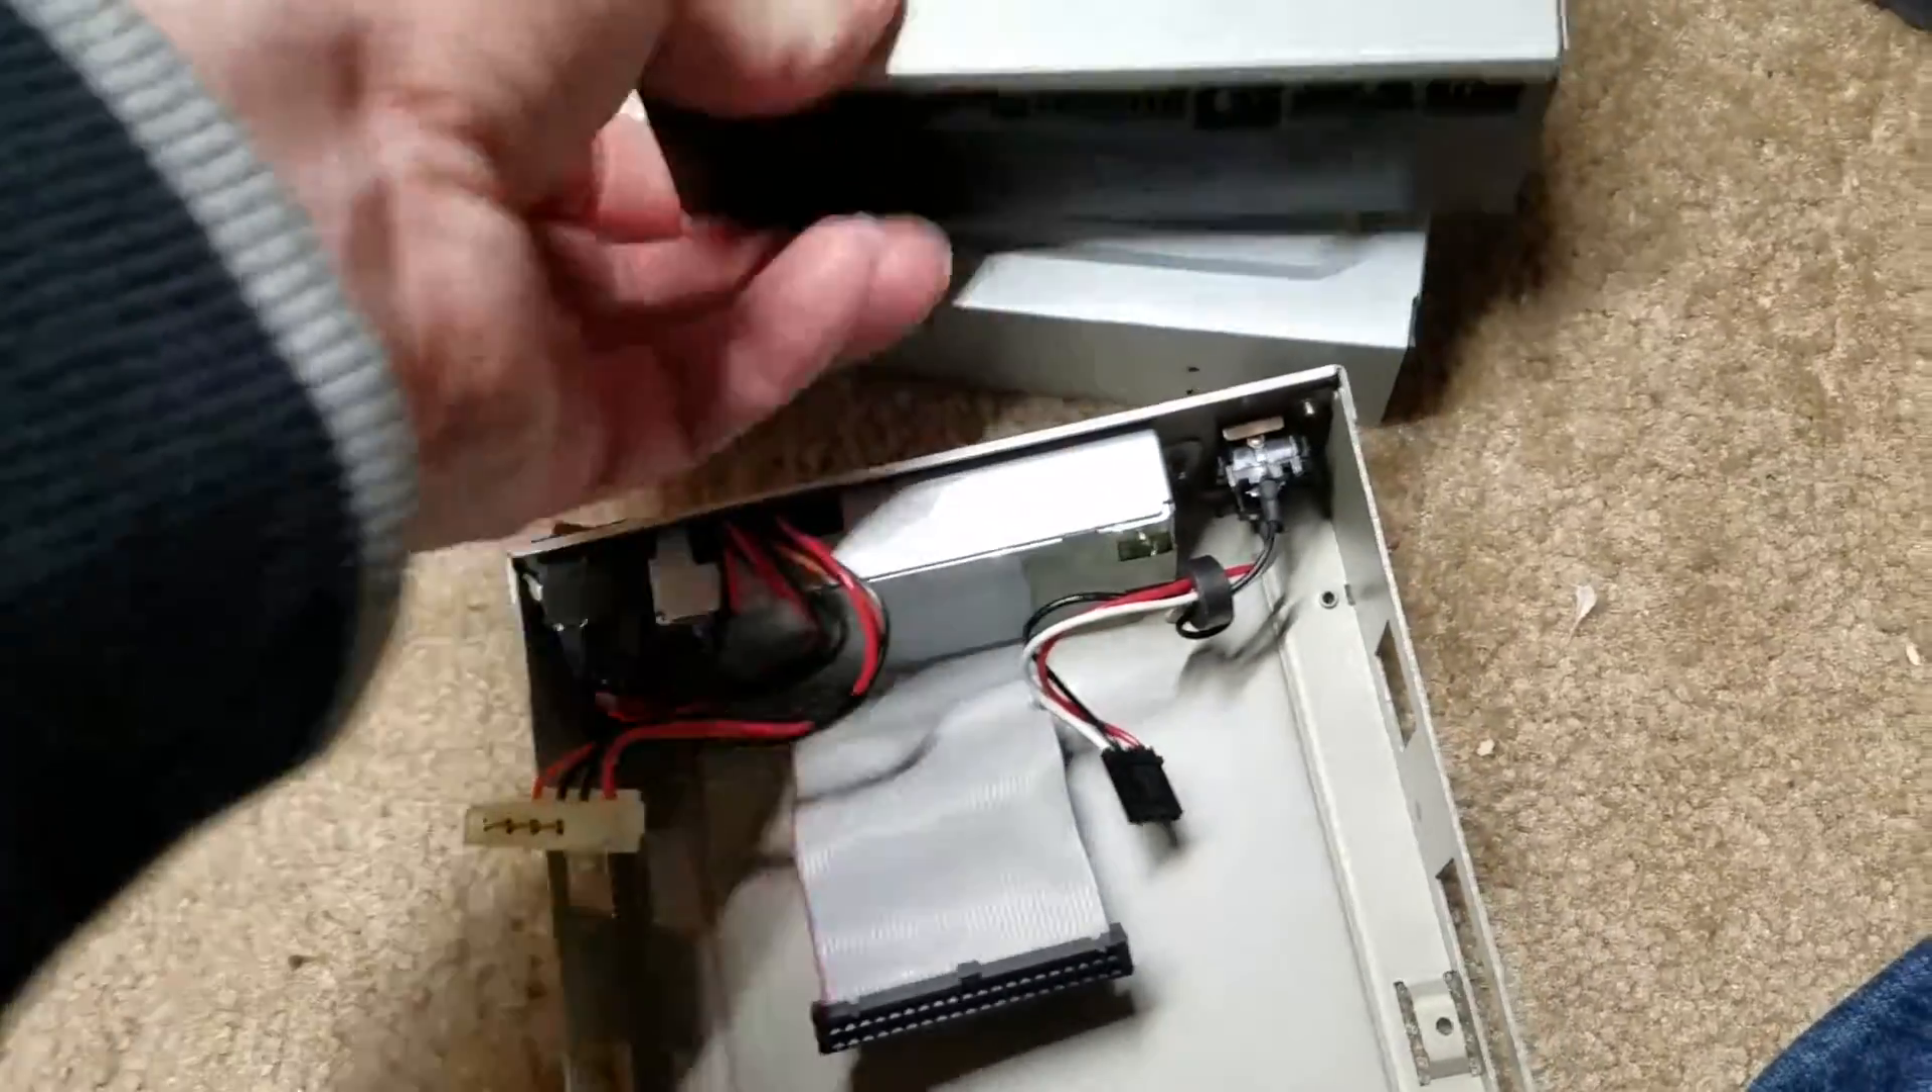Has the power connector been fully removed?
Yes.